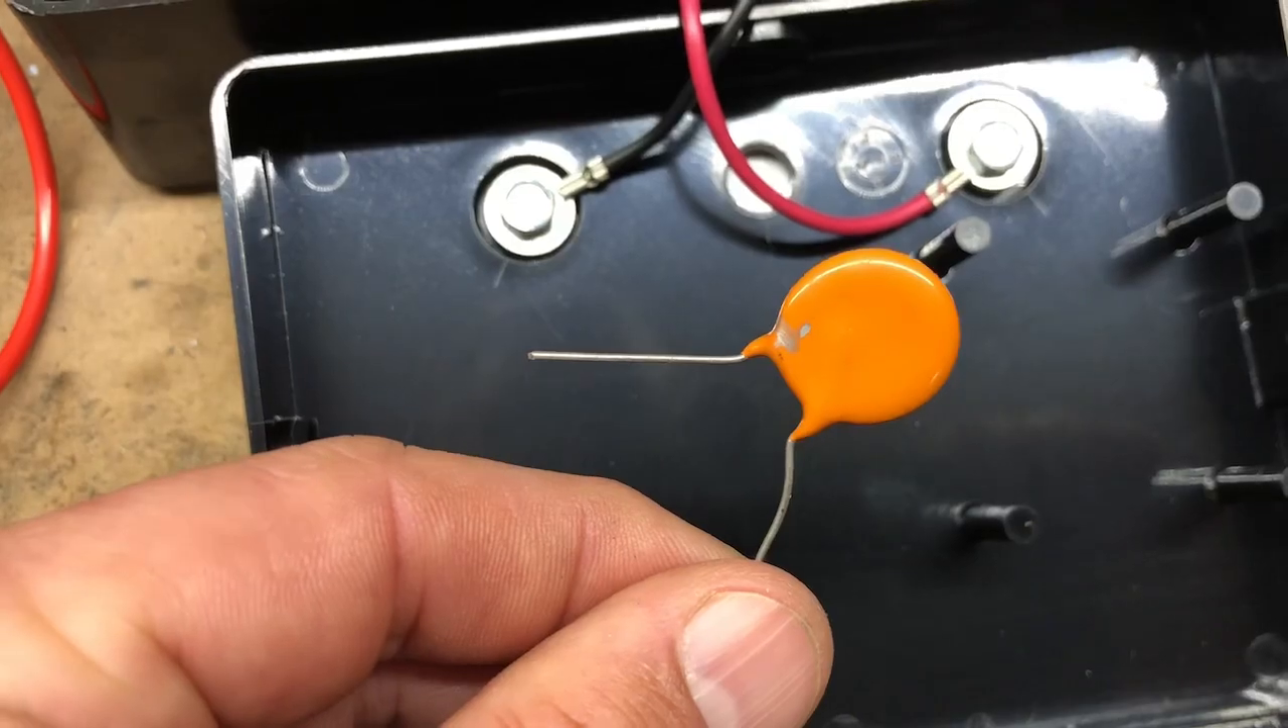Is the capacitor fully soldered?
No.